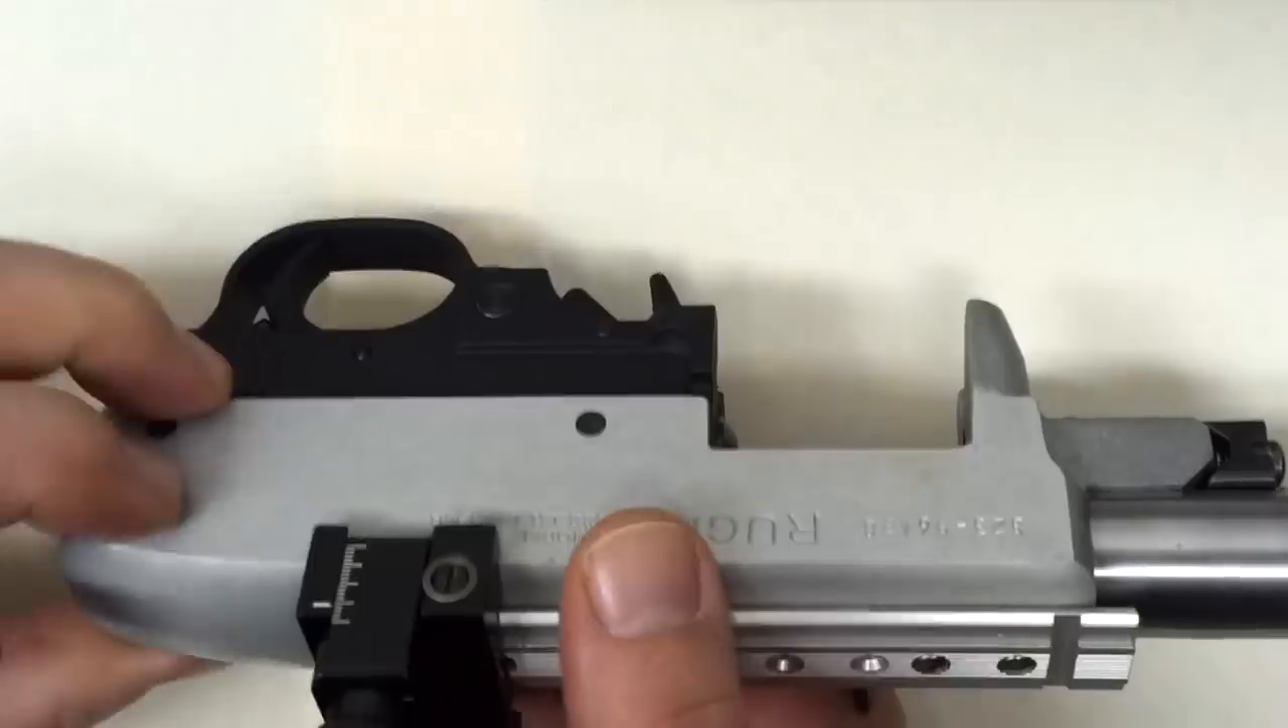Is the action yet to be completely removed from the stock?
No.